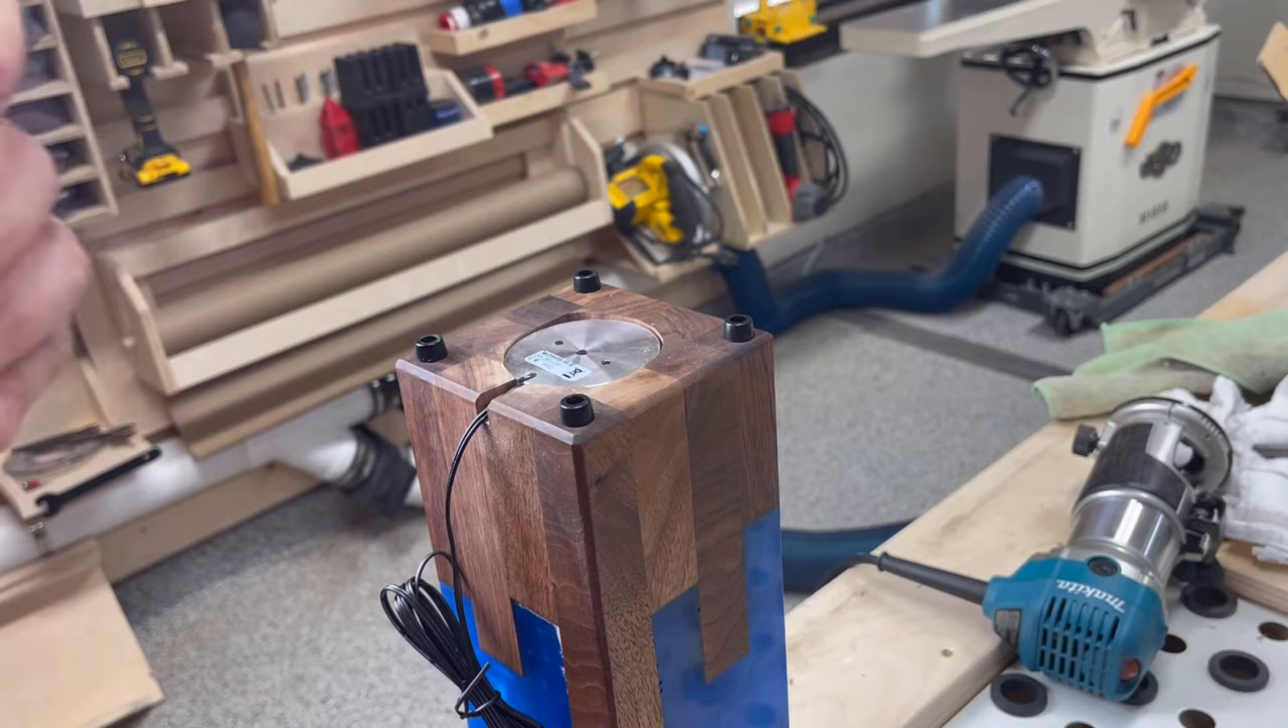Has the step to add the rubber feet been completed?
Yes.